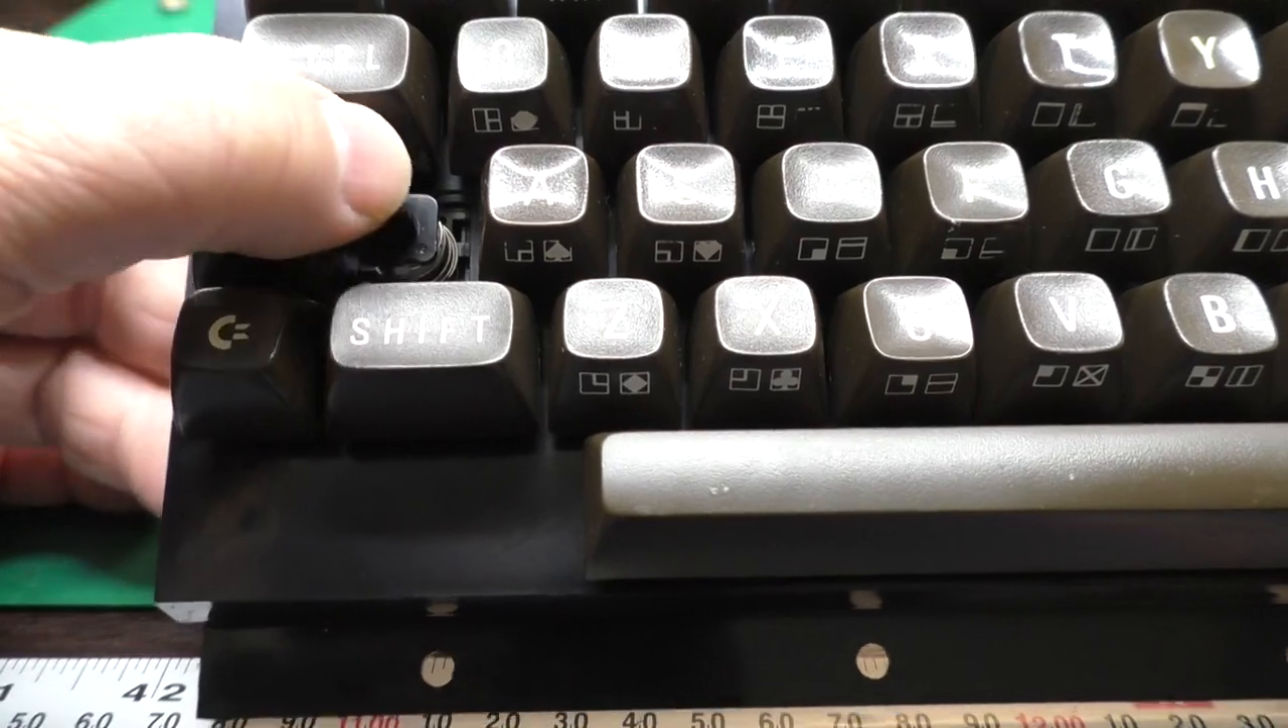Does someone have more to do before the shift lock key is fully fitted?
Yes.